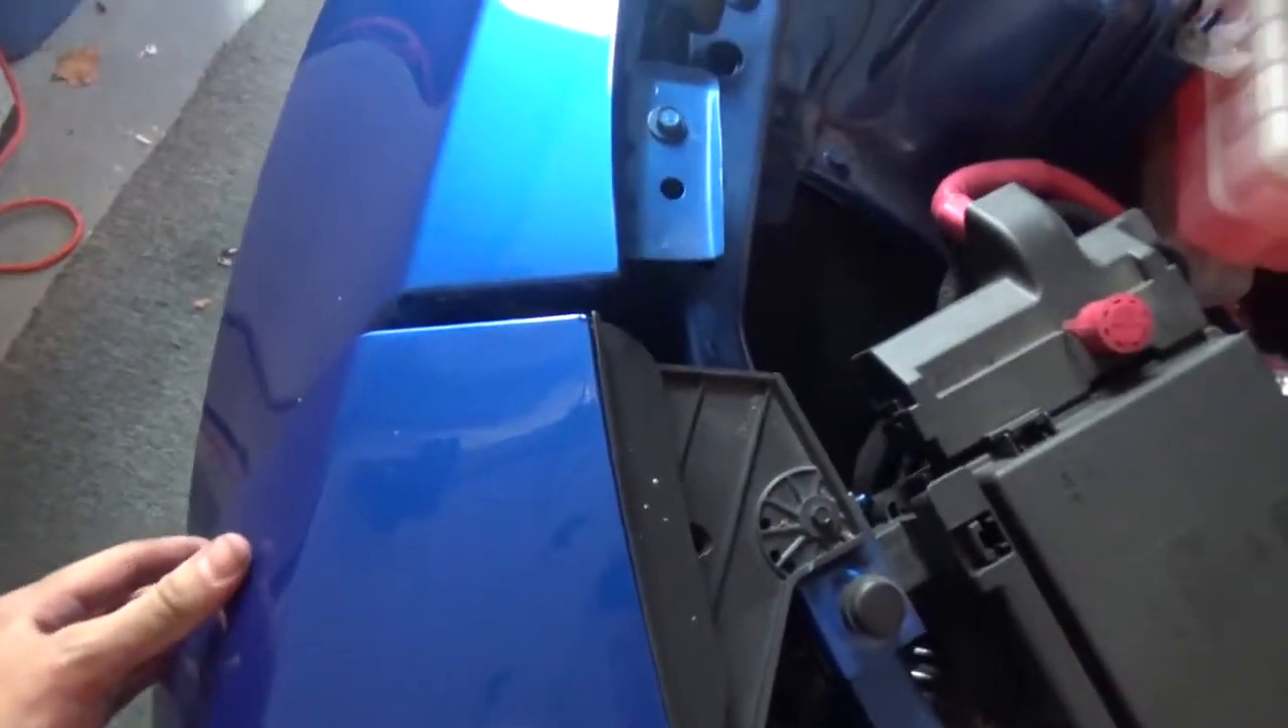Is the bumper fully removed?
No.